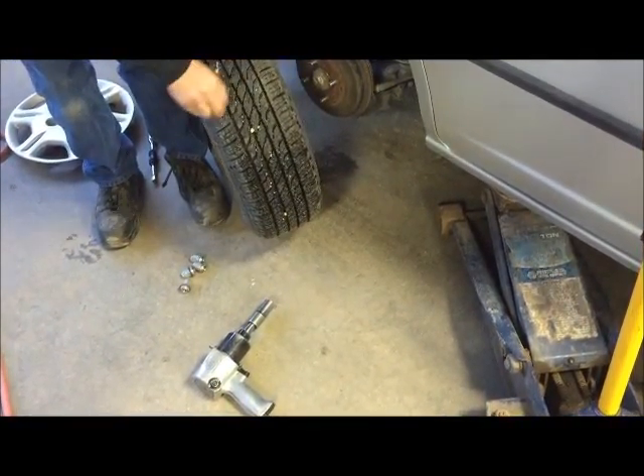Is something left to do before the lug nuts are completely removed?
No.